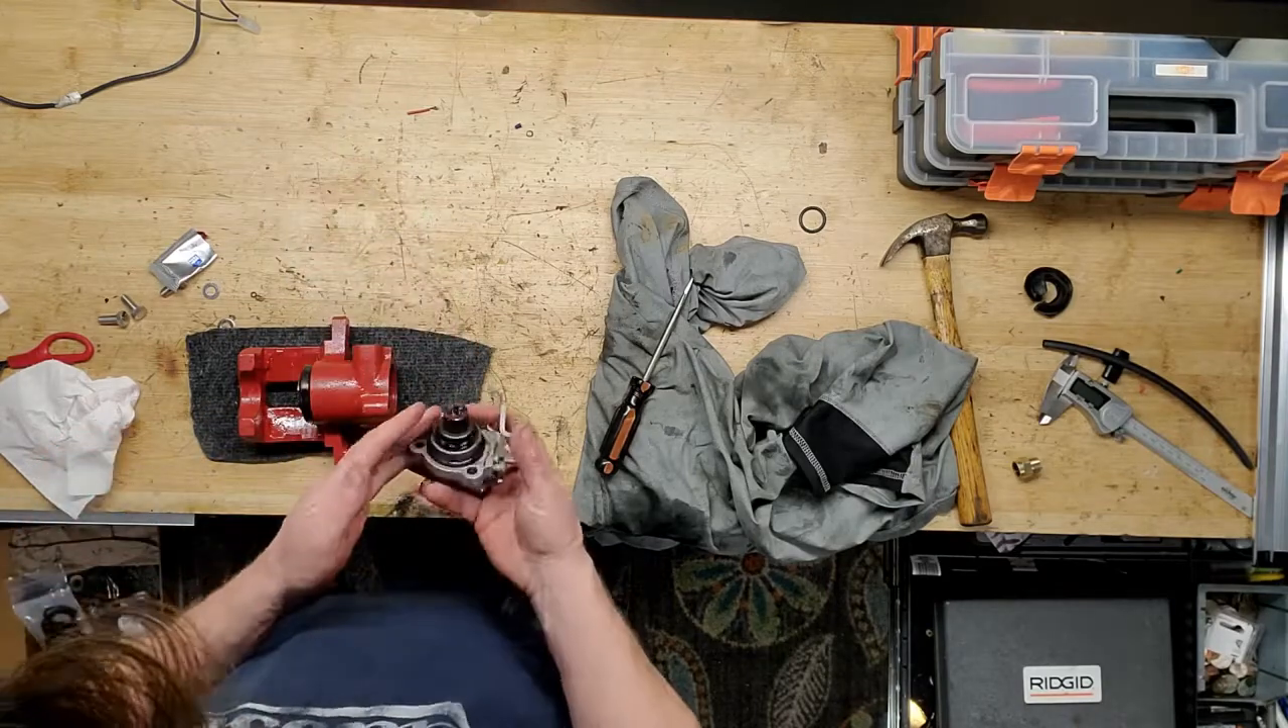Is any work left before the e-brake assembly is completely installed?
Yes.